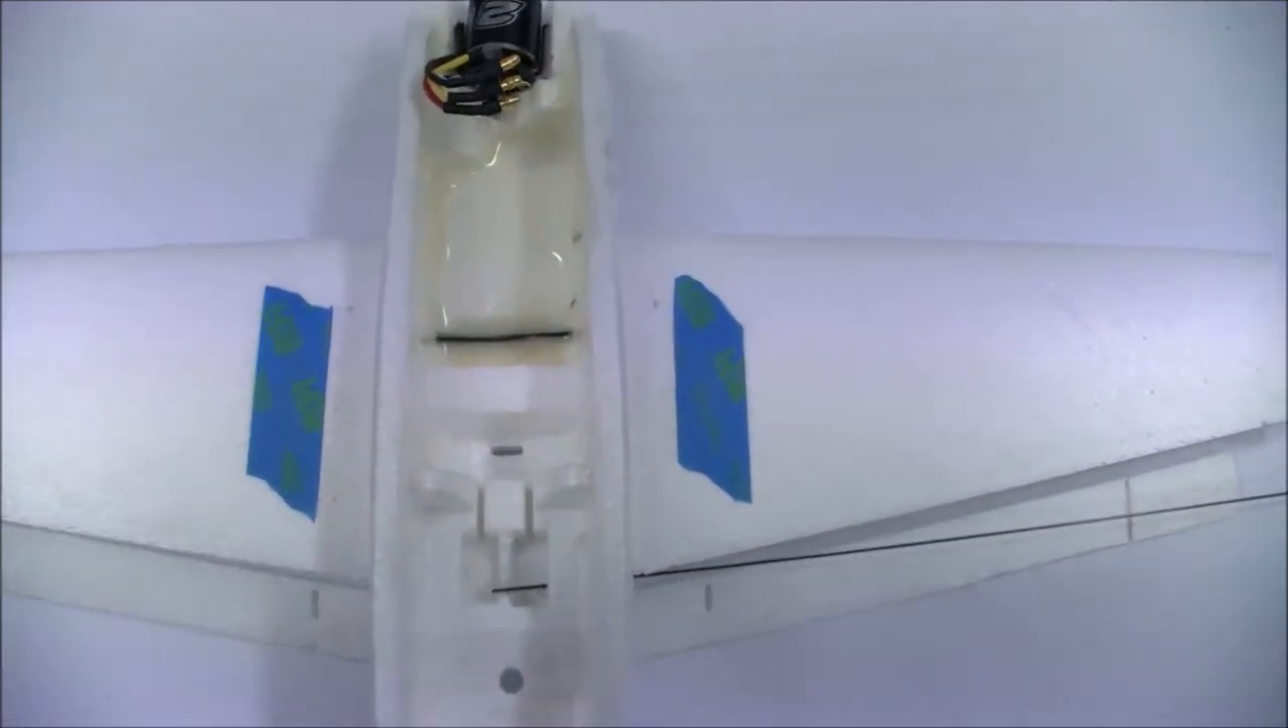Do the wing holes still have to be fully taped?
No.